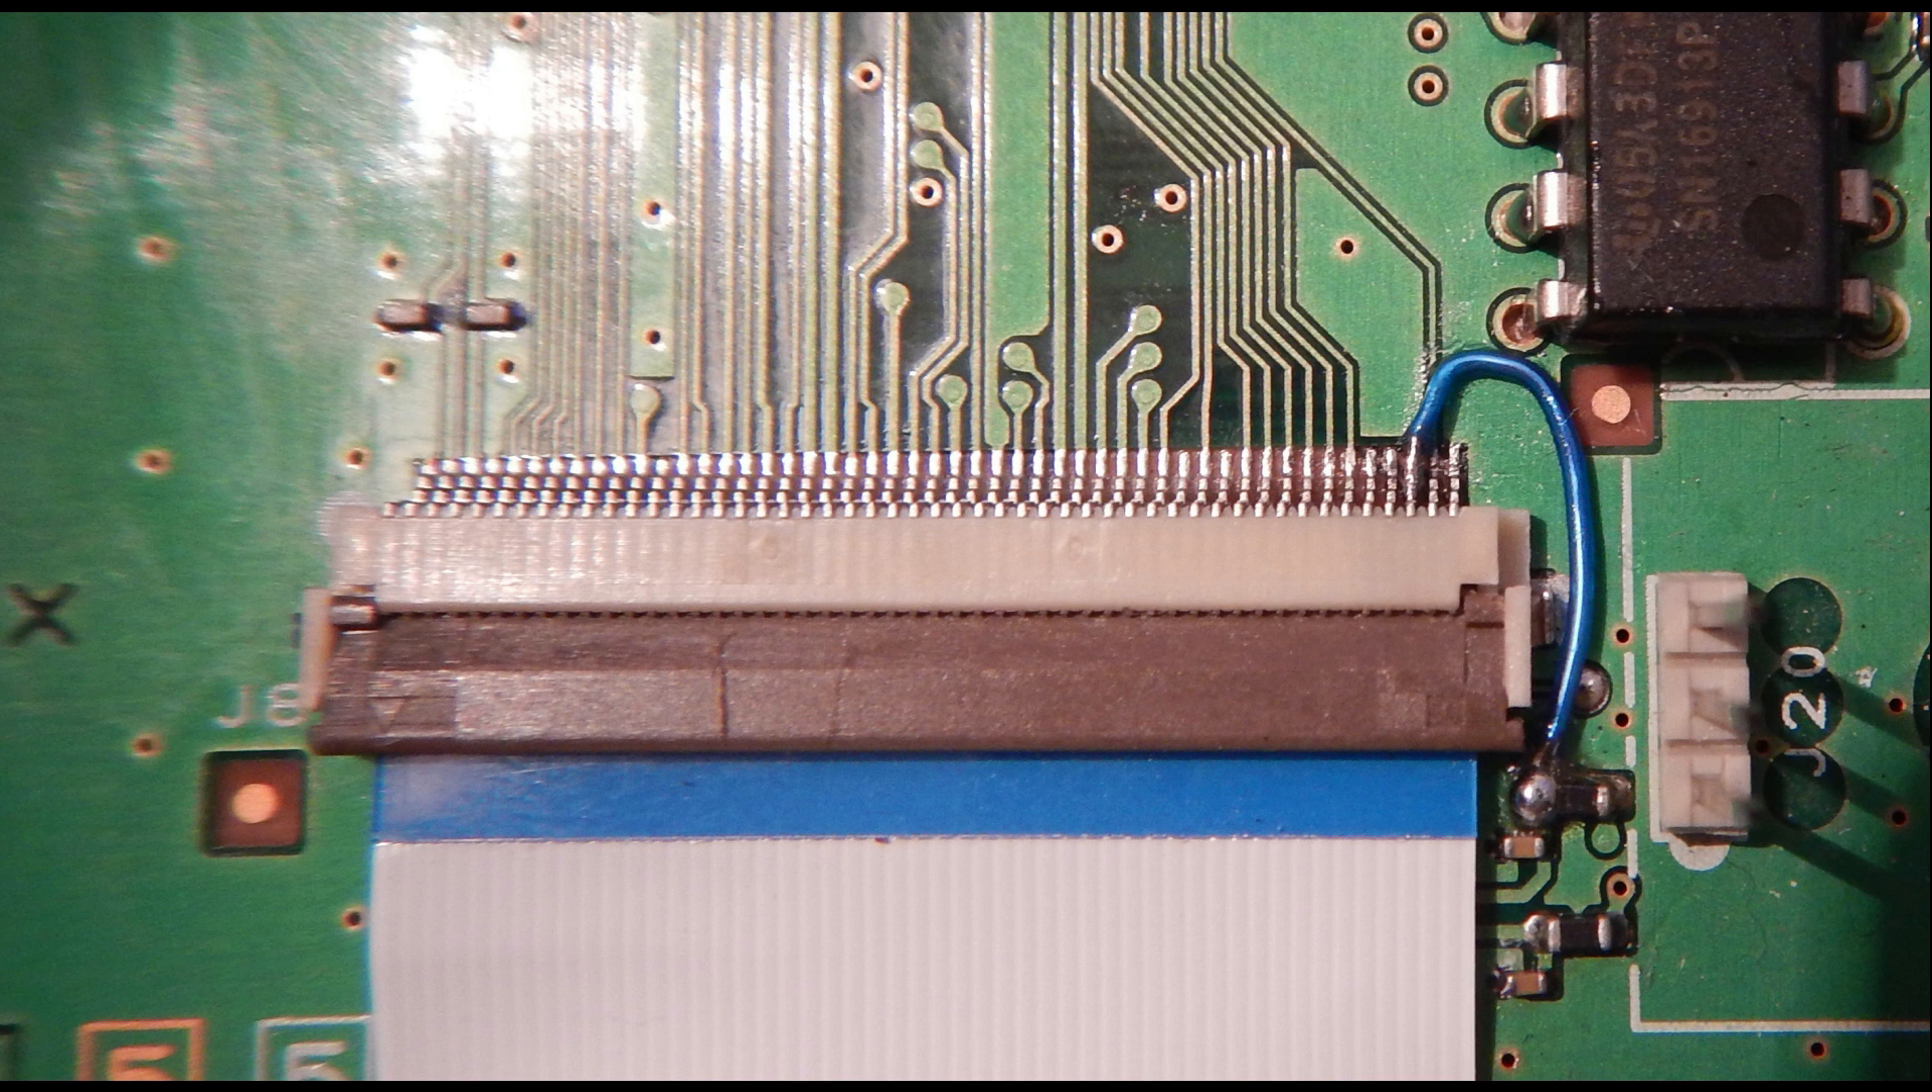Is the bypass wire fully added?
Yes.